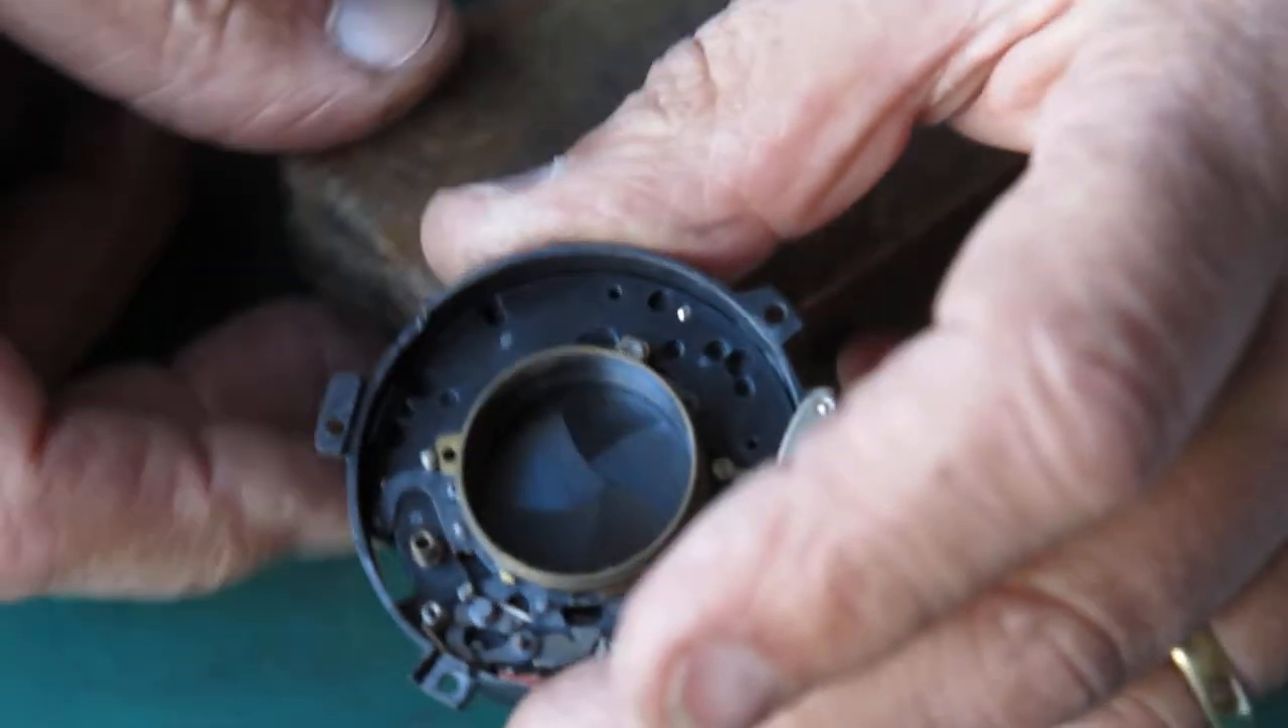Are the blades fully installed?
Yes.